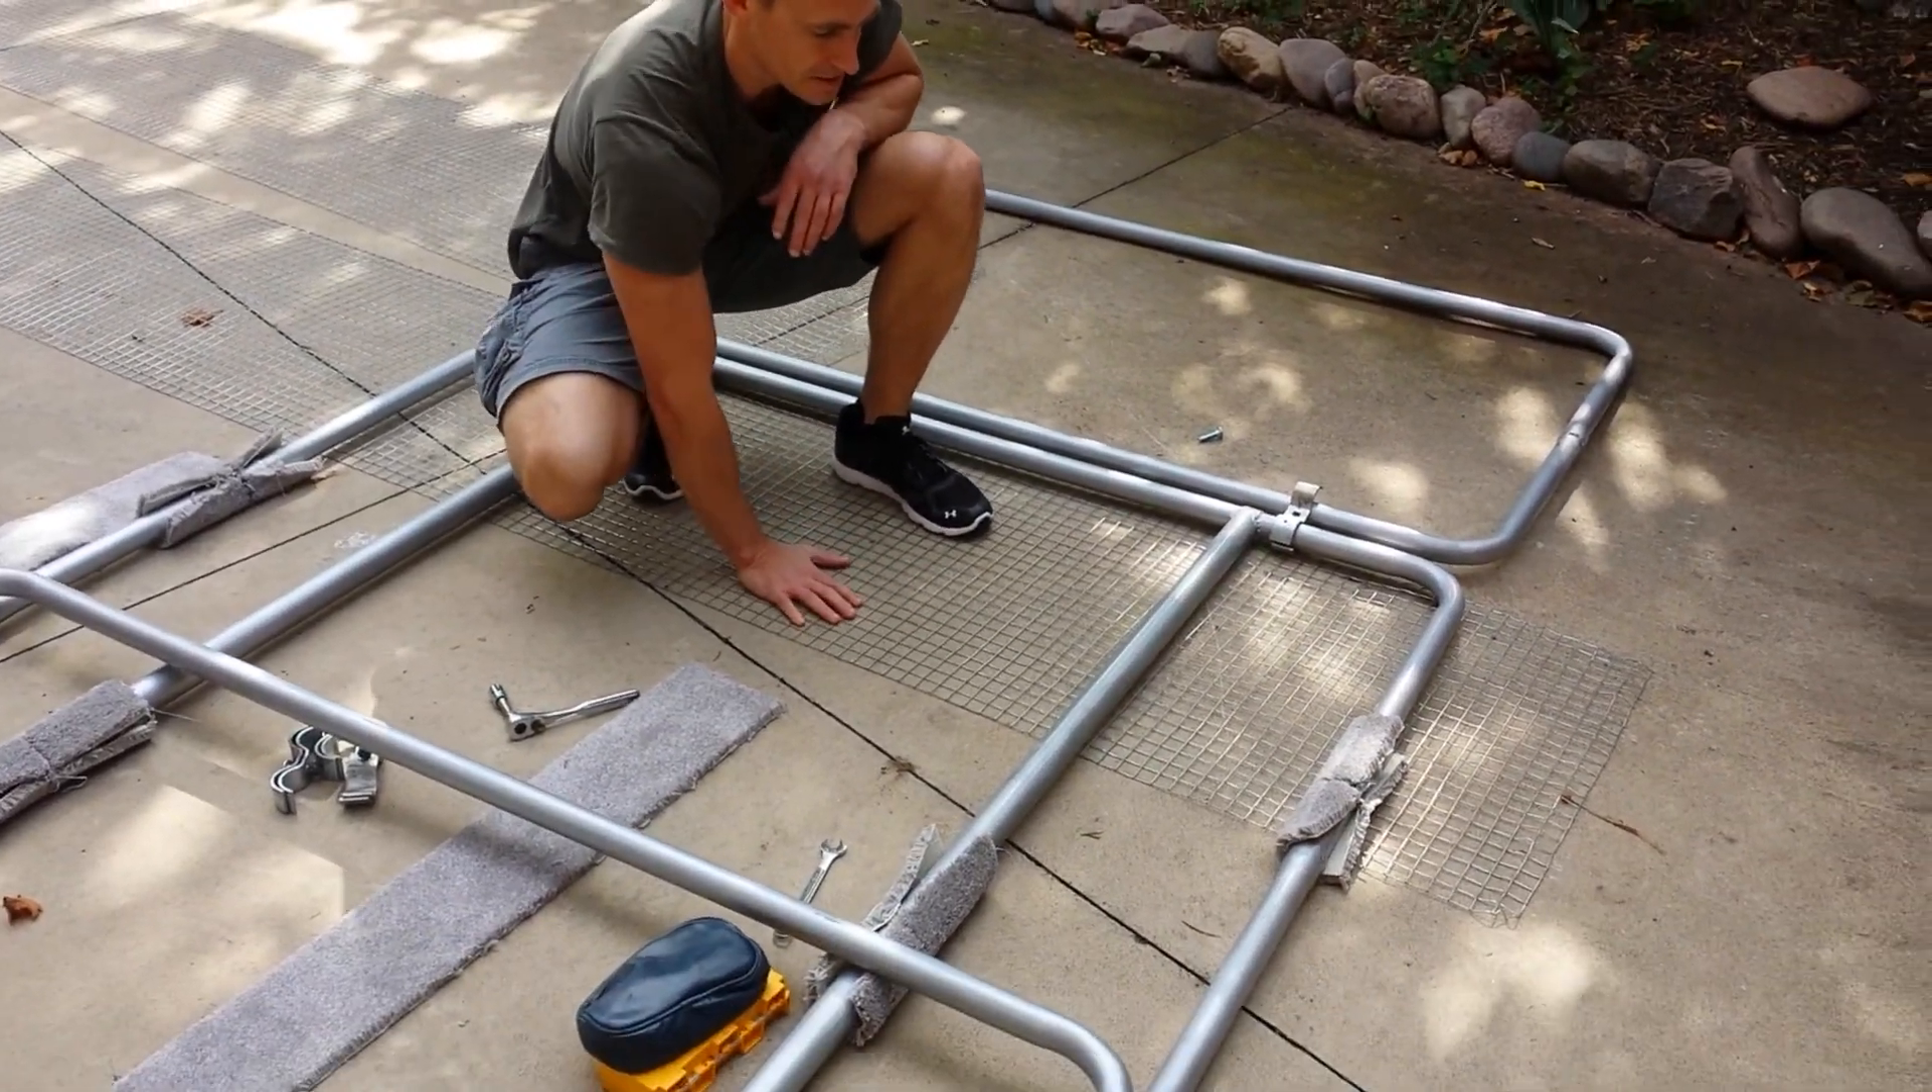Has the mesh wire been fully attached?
No.